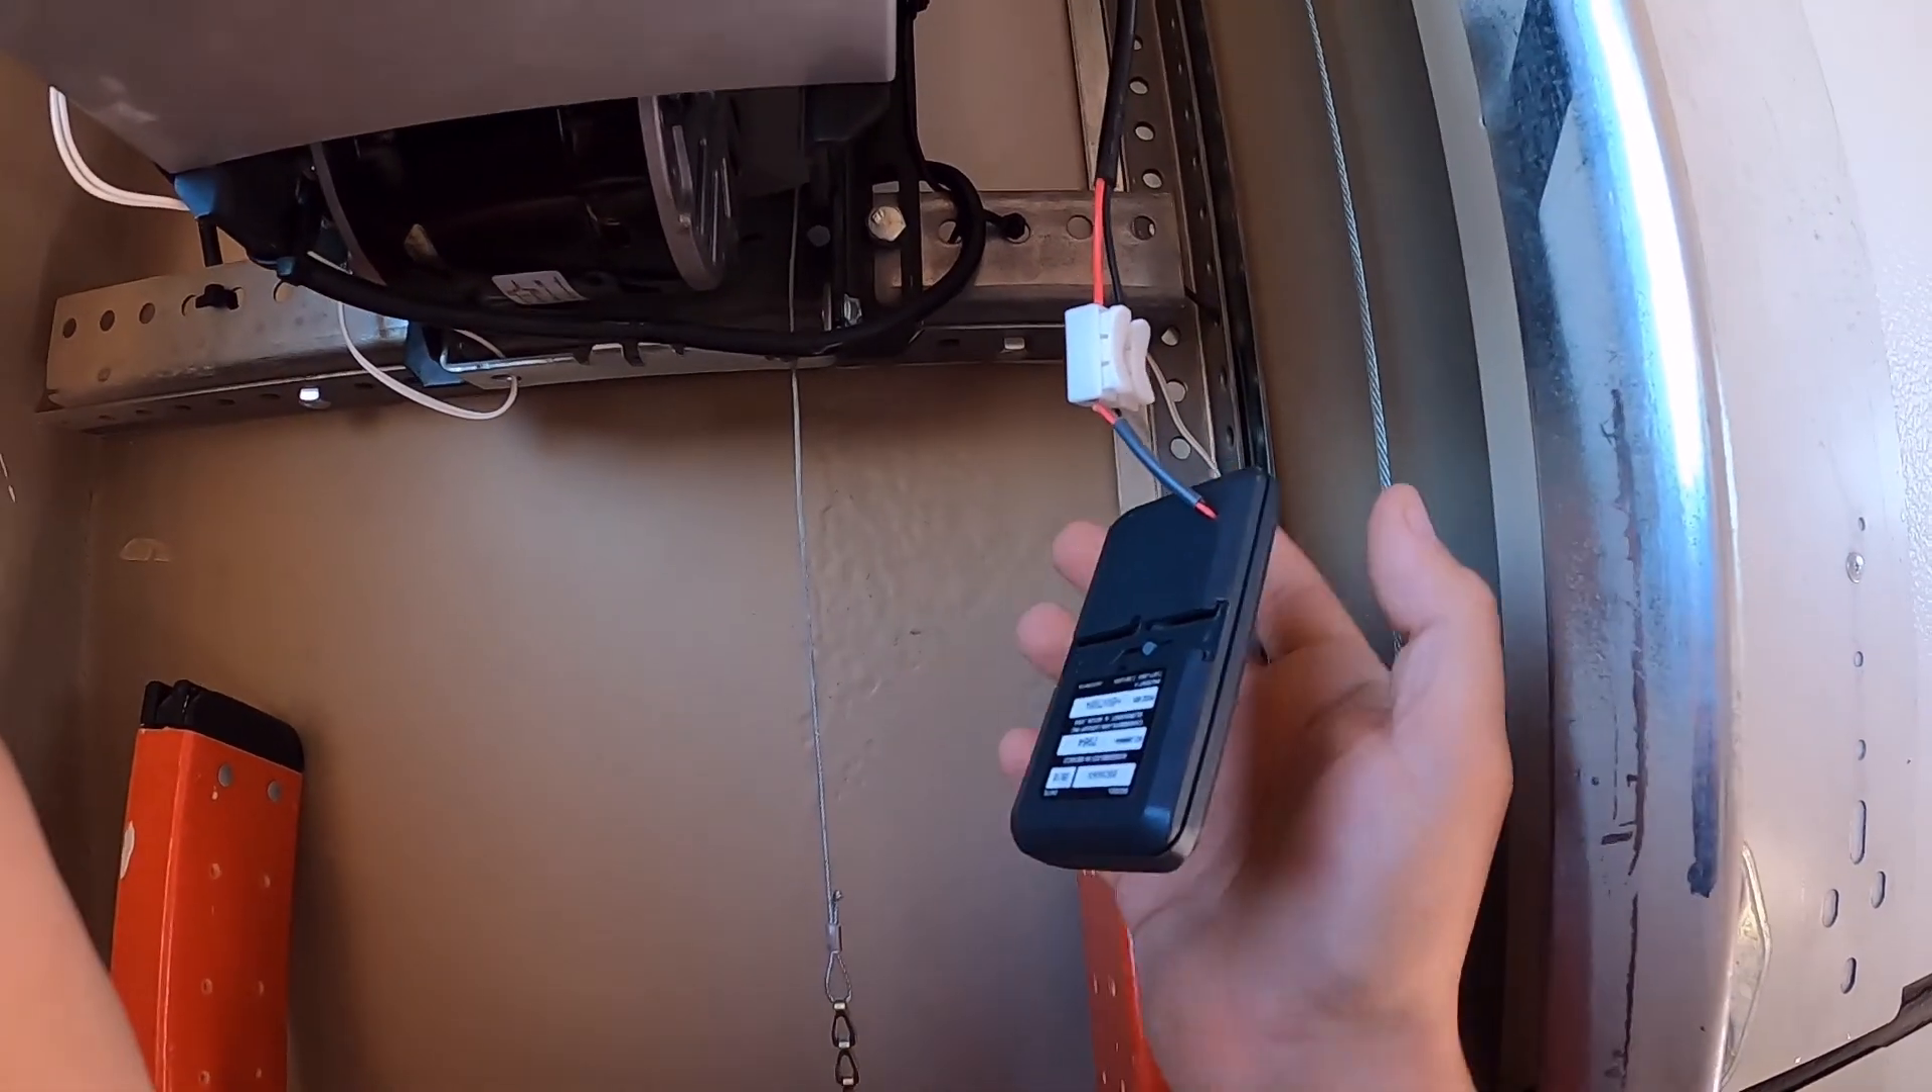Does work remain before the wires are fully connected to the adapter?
No.